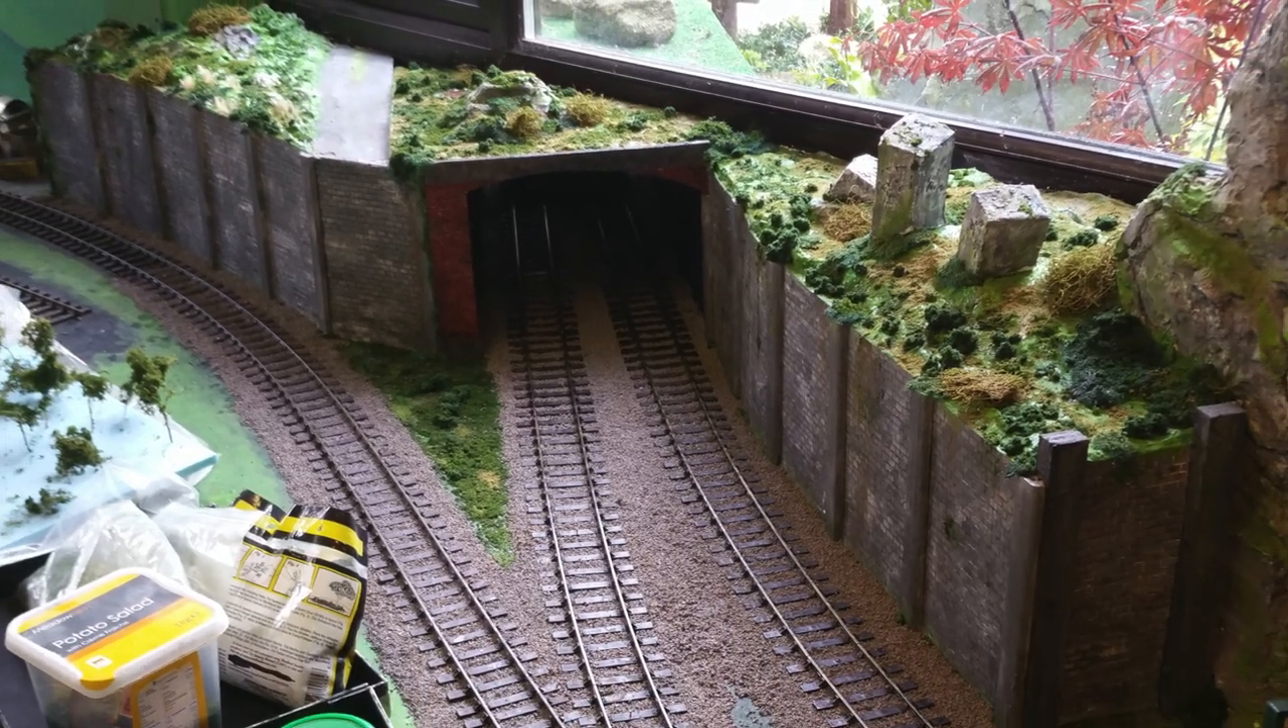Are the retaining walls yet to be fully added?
No.